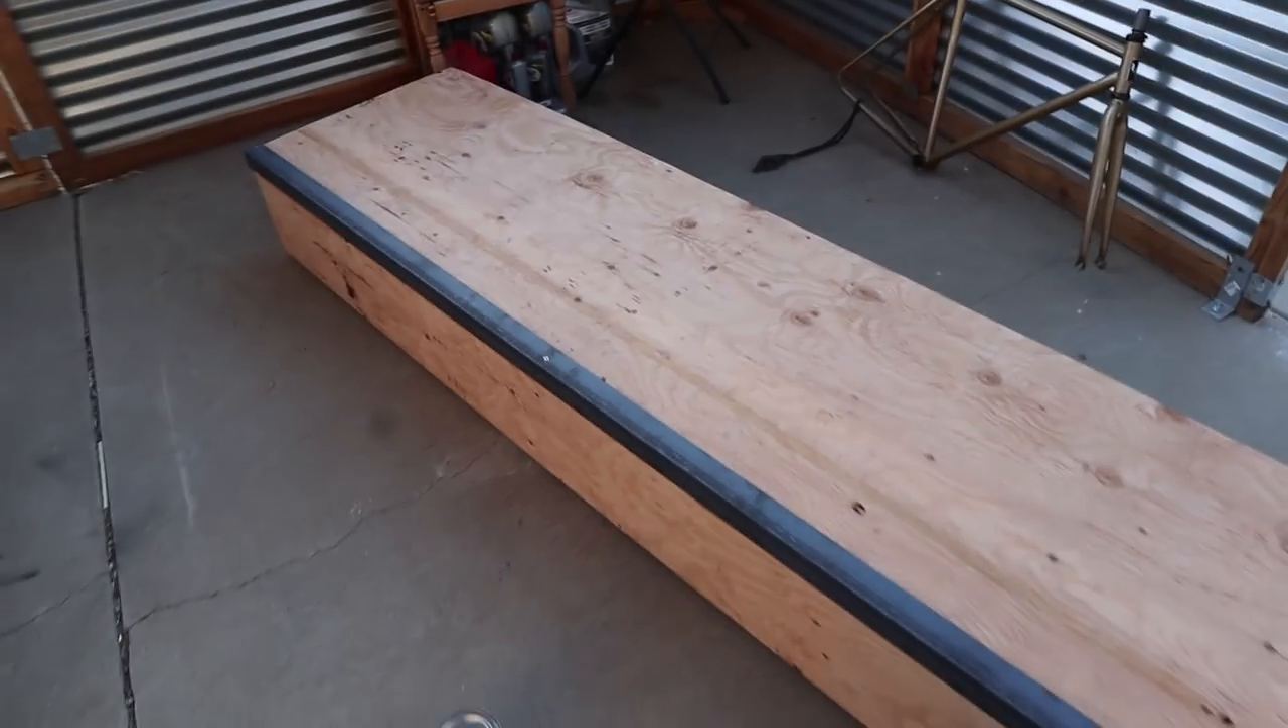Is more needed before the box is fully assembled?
No.